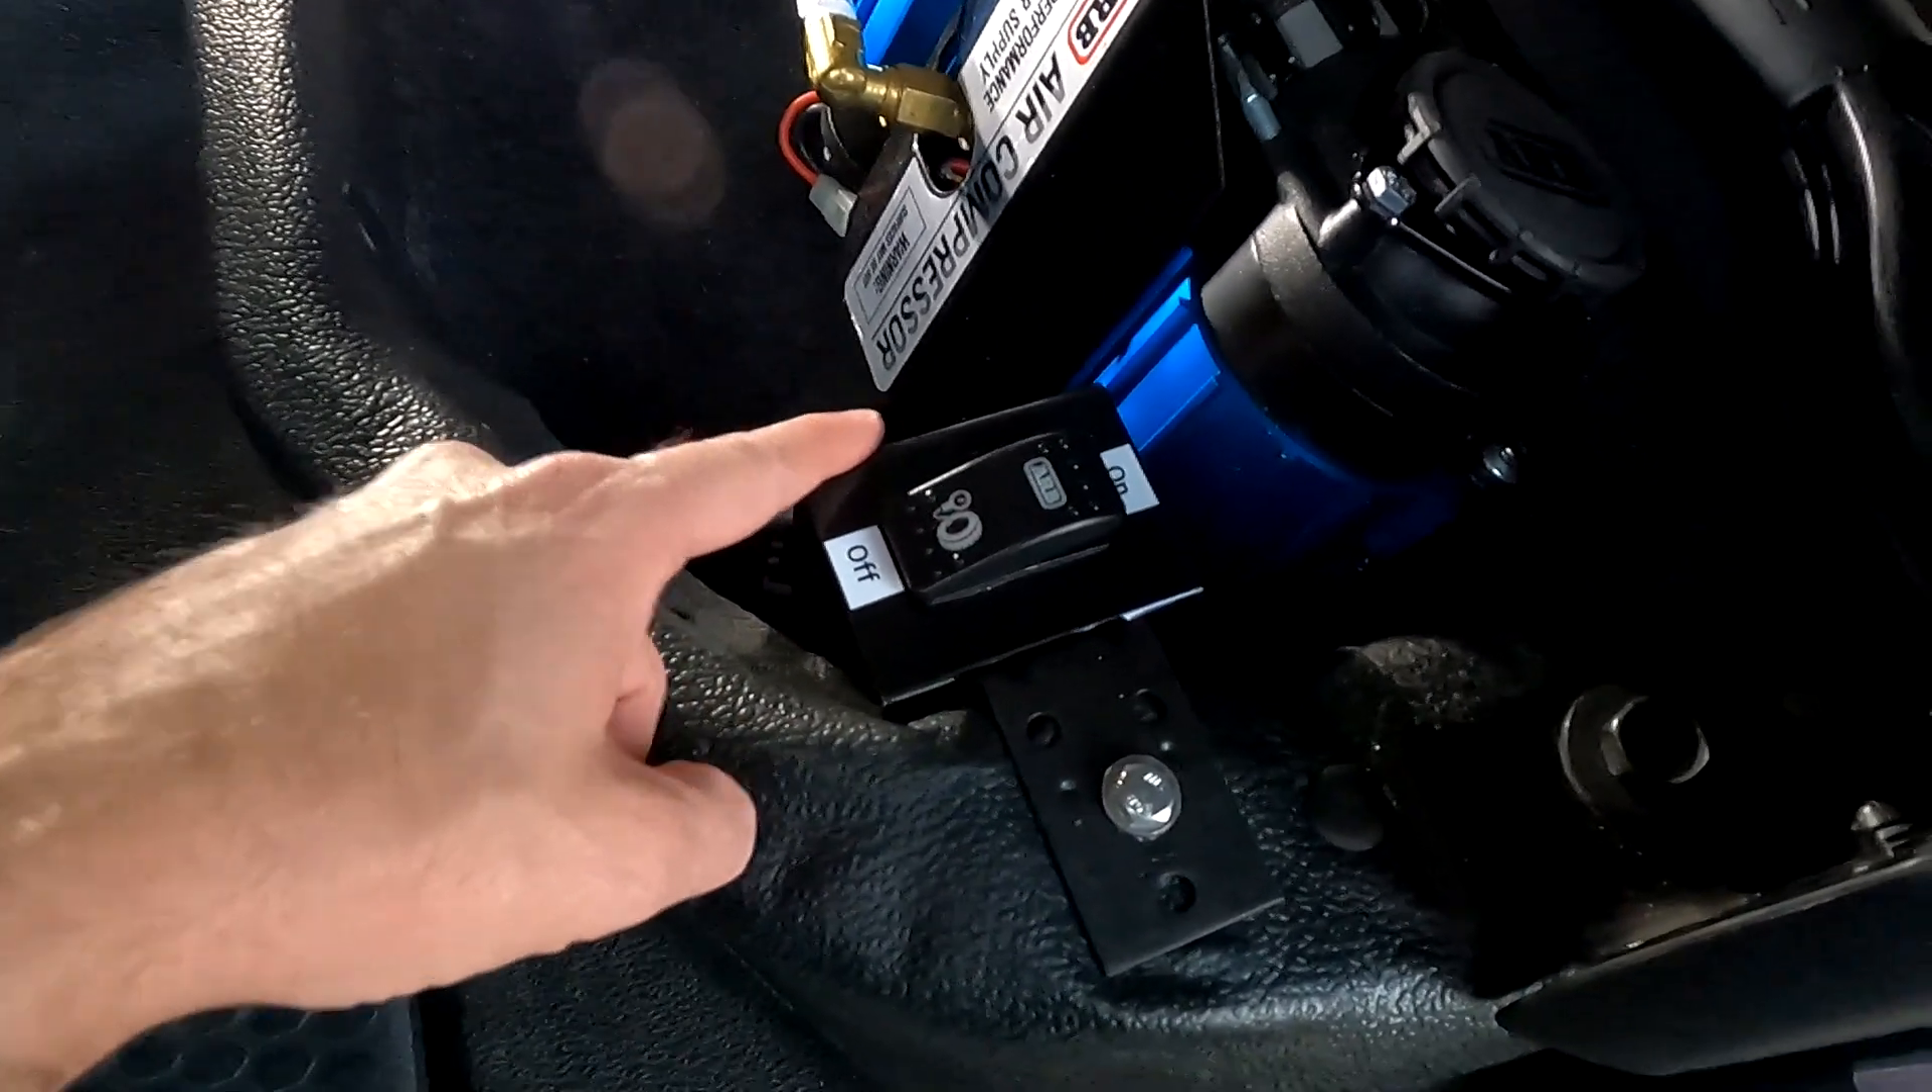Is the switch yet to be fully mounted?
No.